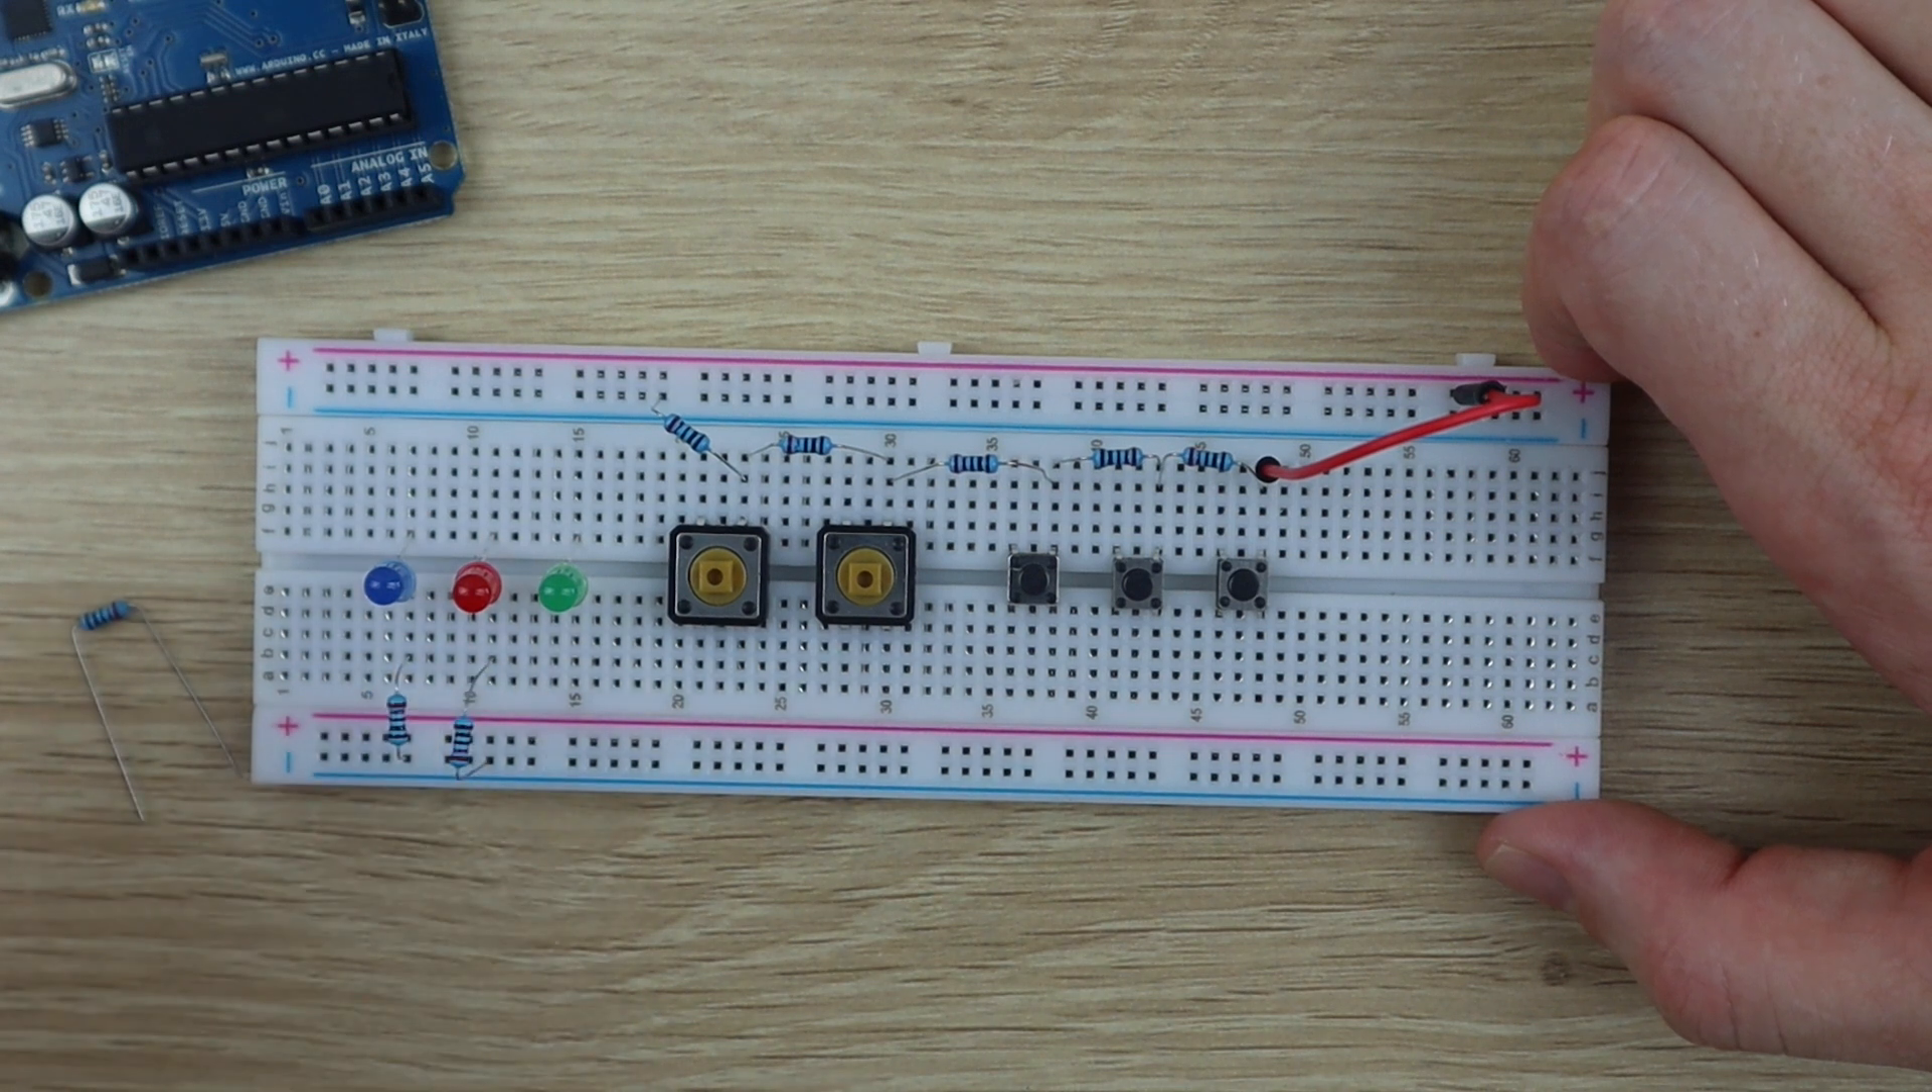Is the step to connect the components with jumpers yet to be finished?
Yes.